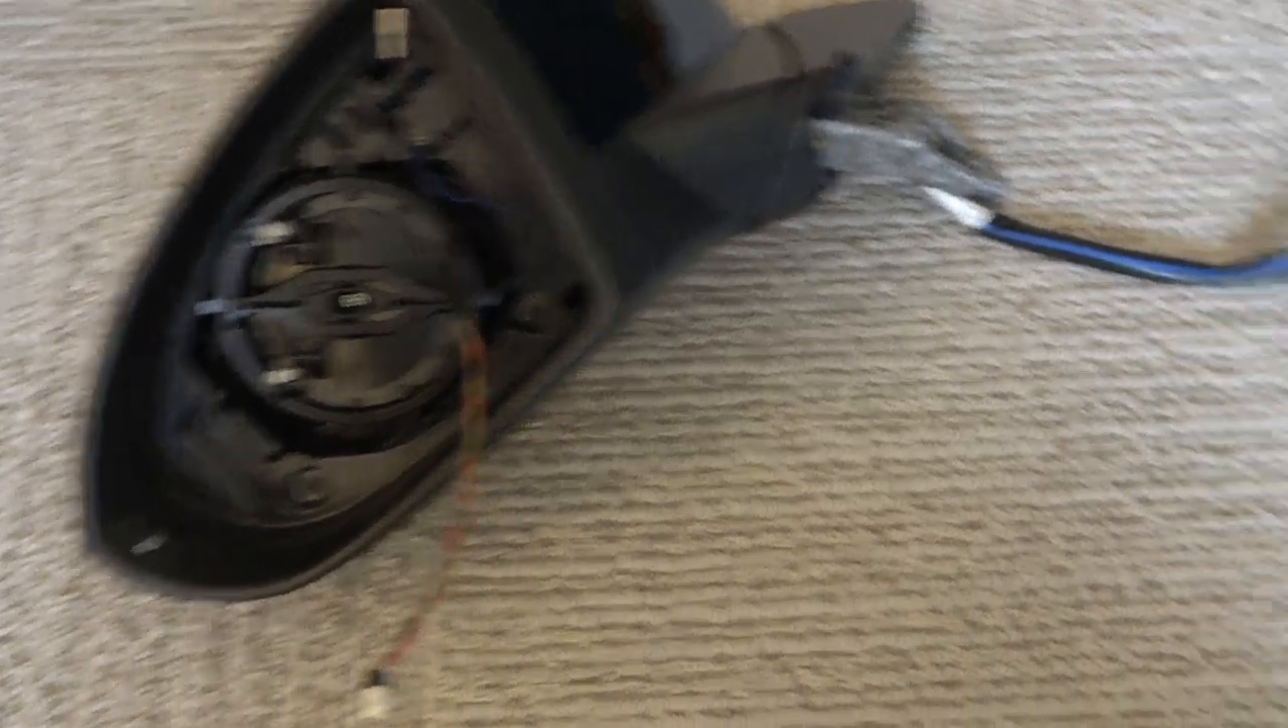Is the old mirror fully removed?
Yes.